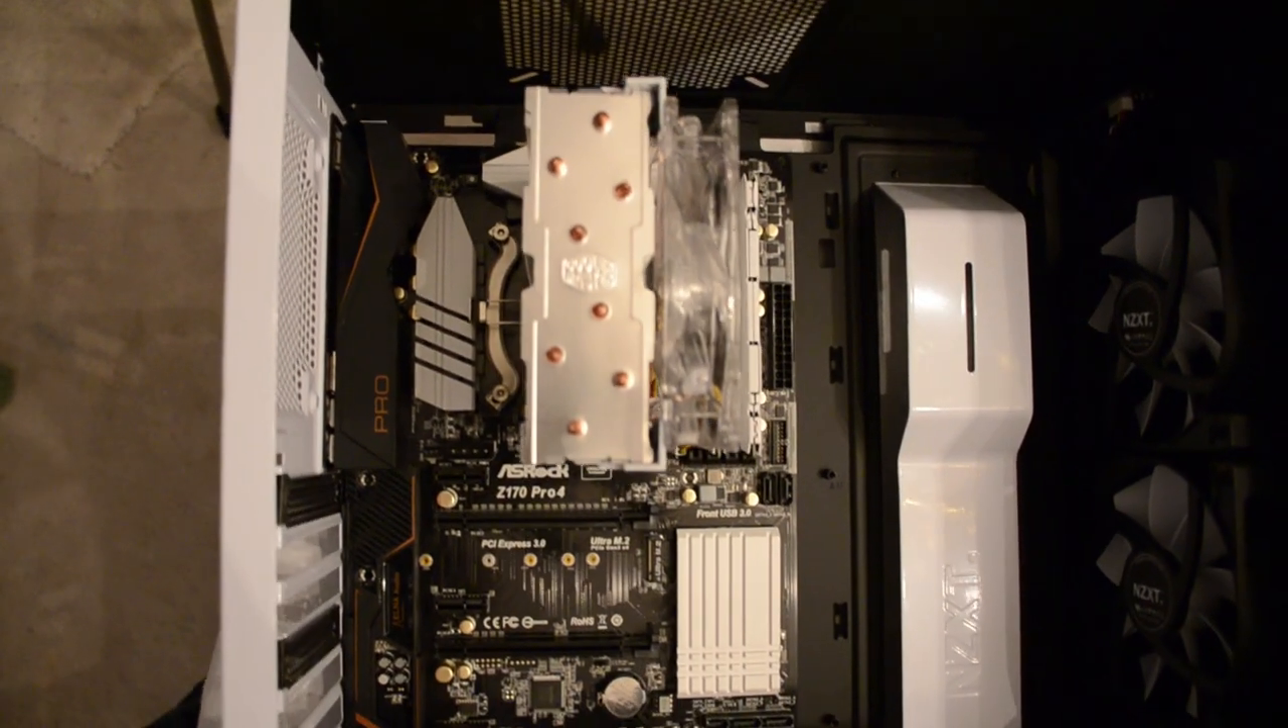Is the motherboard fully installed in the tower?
Yes.